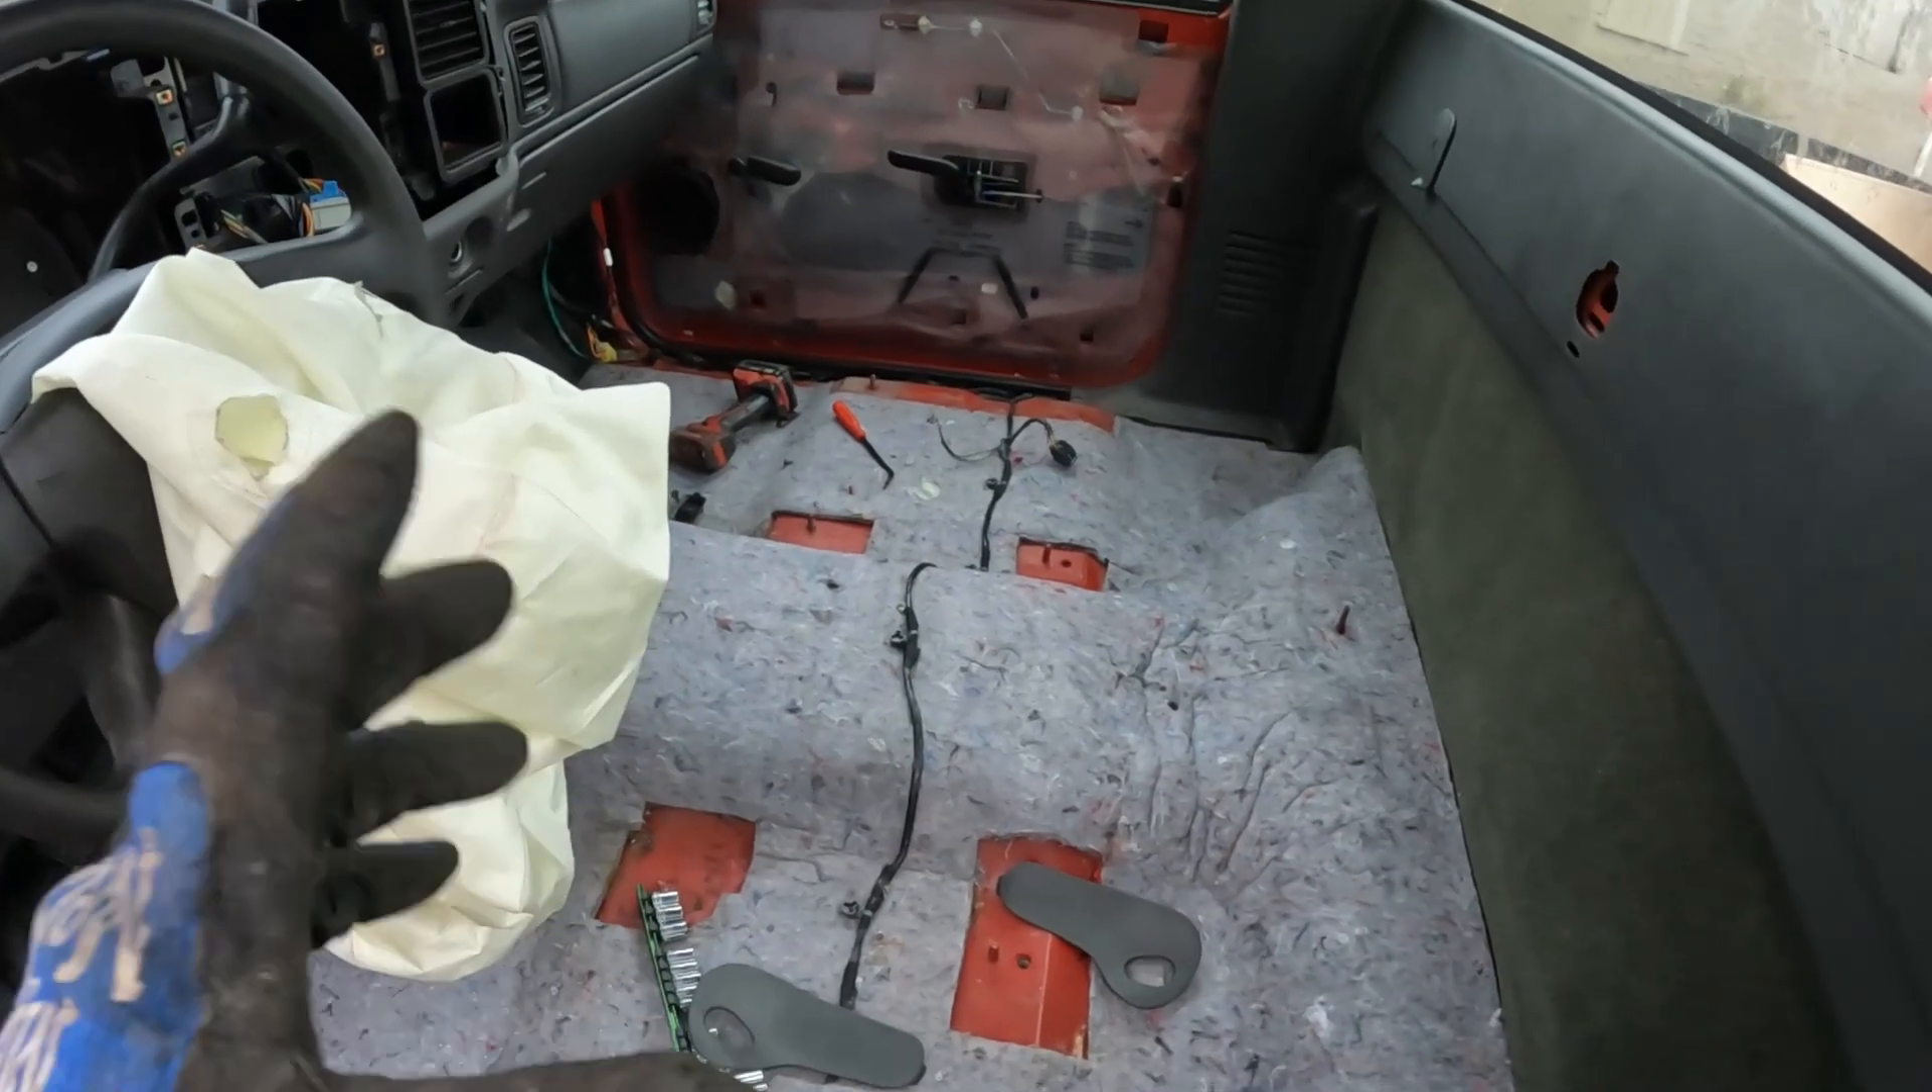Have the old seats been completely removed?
Yes.